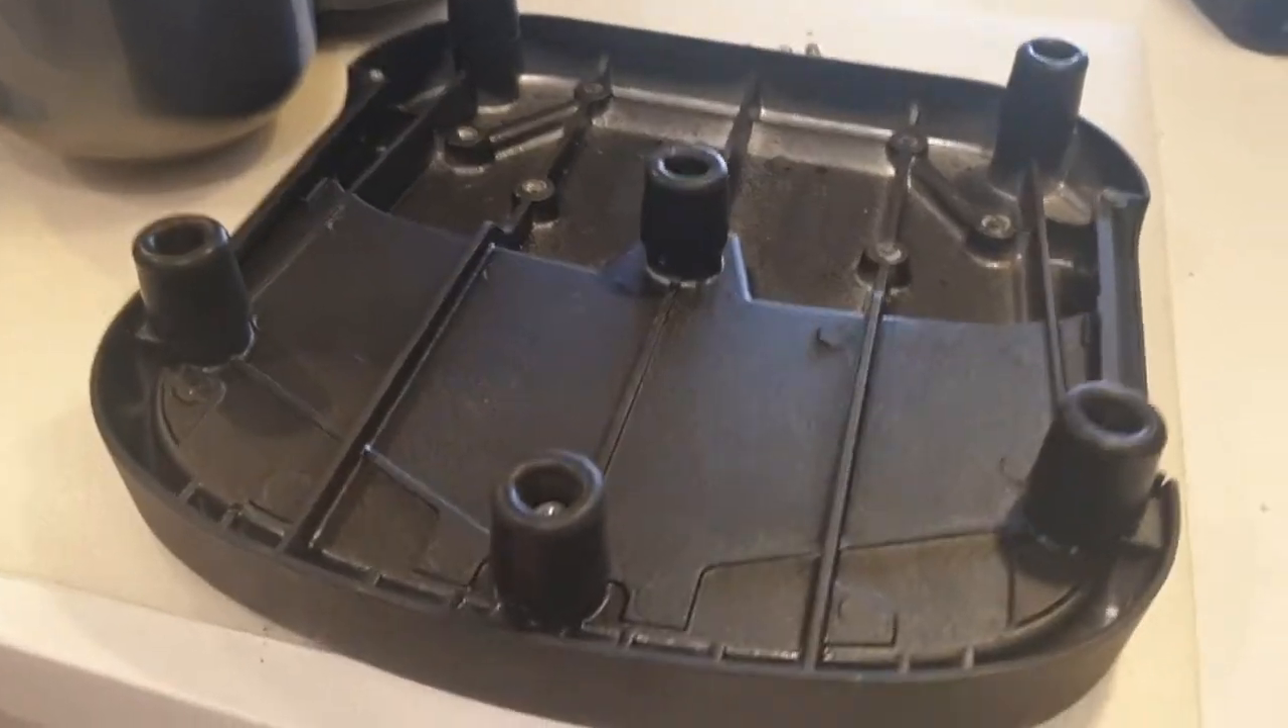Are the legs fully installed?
Yes.